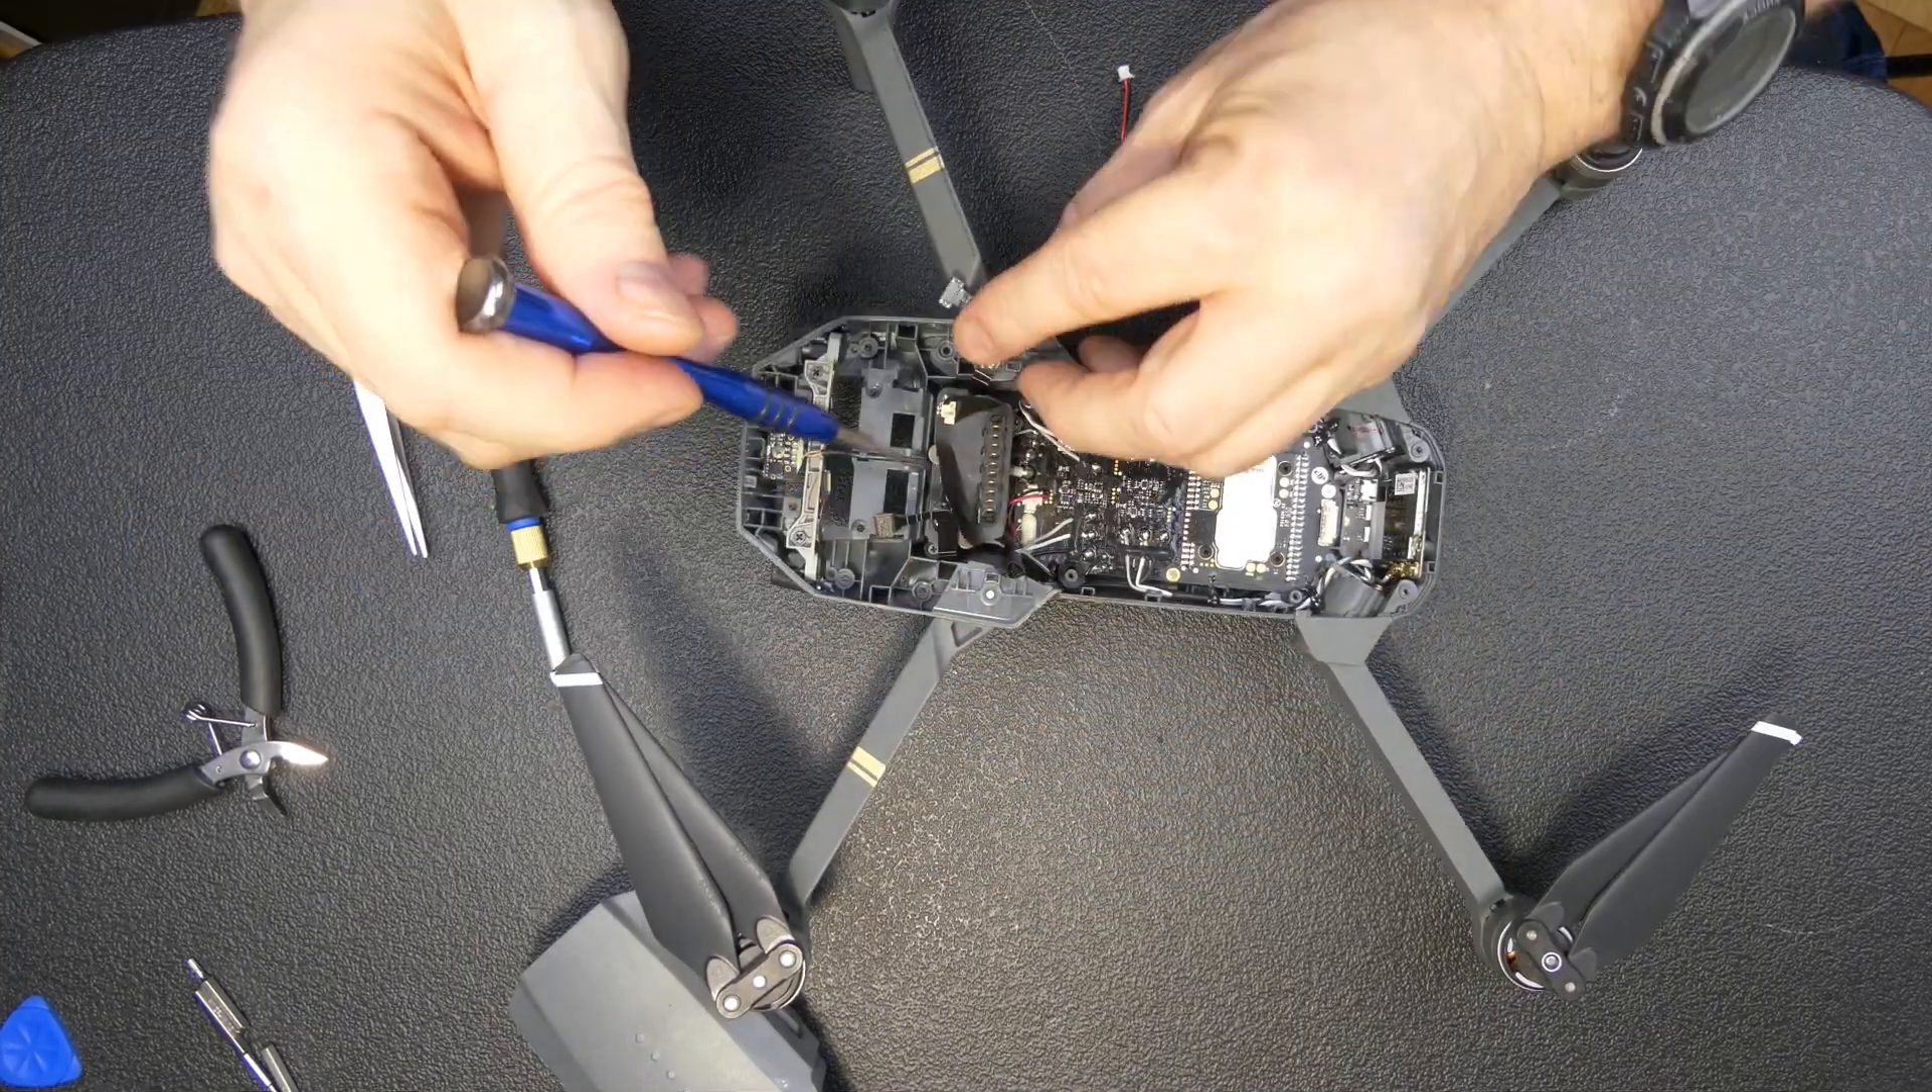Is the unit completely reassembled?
No.